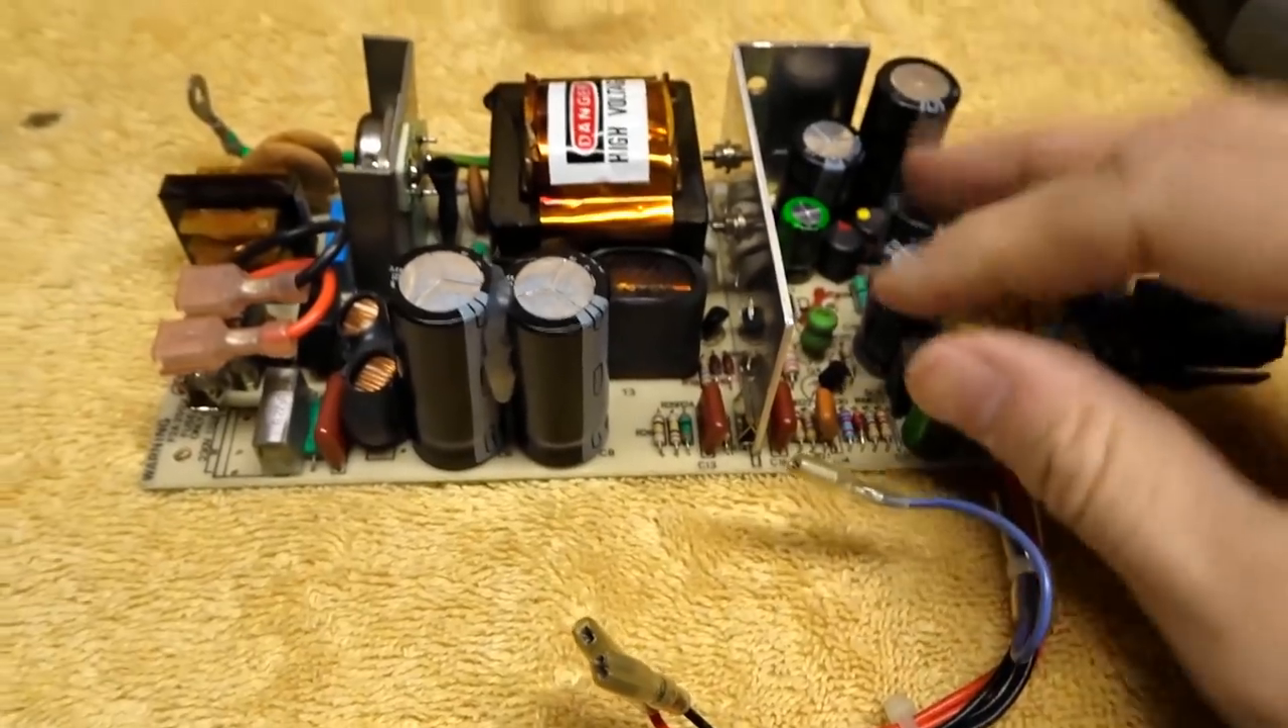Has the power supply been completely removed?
Yes.